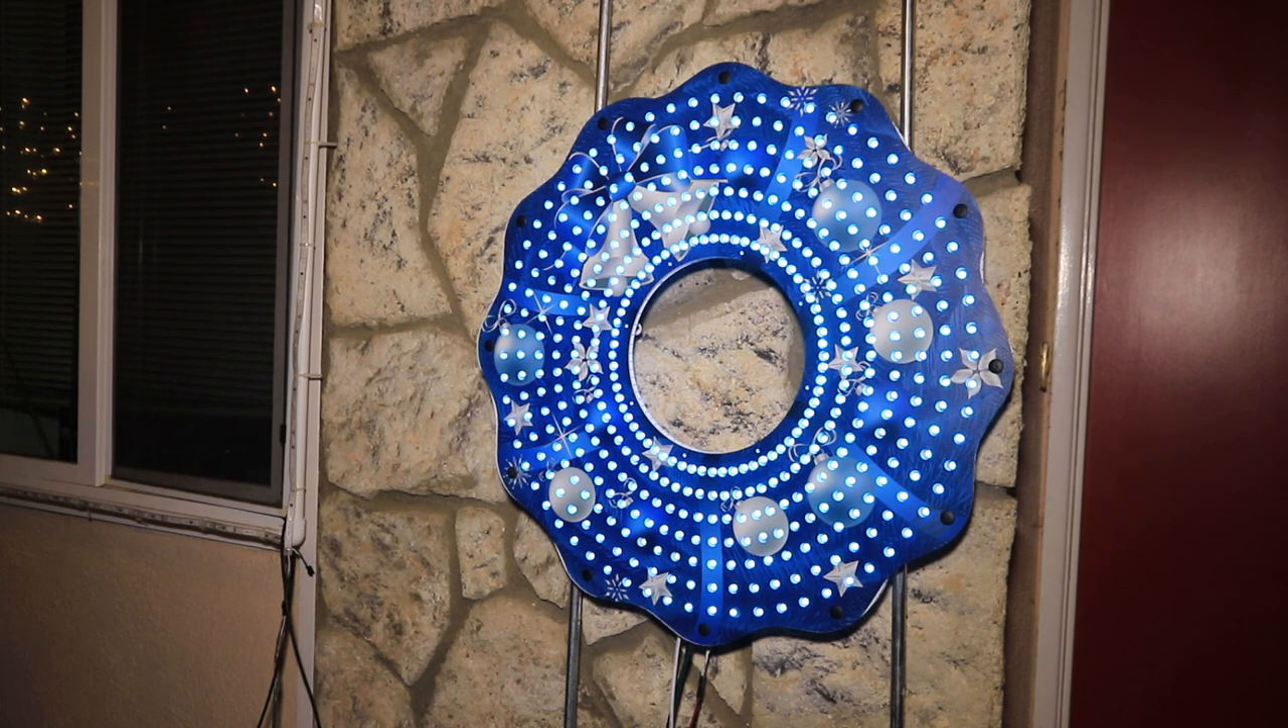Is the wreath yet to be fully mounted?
No.